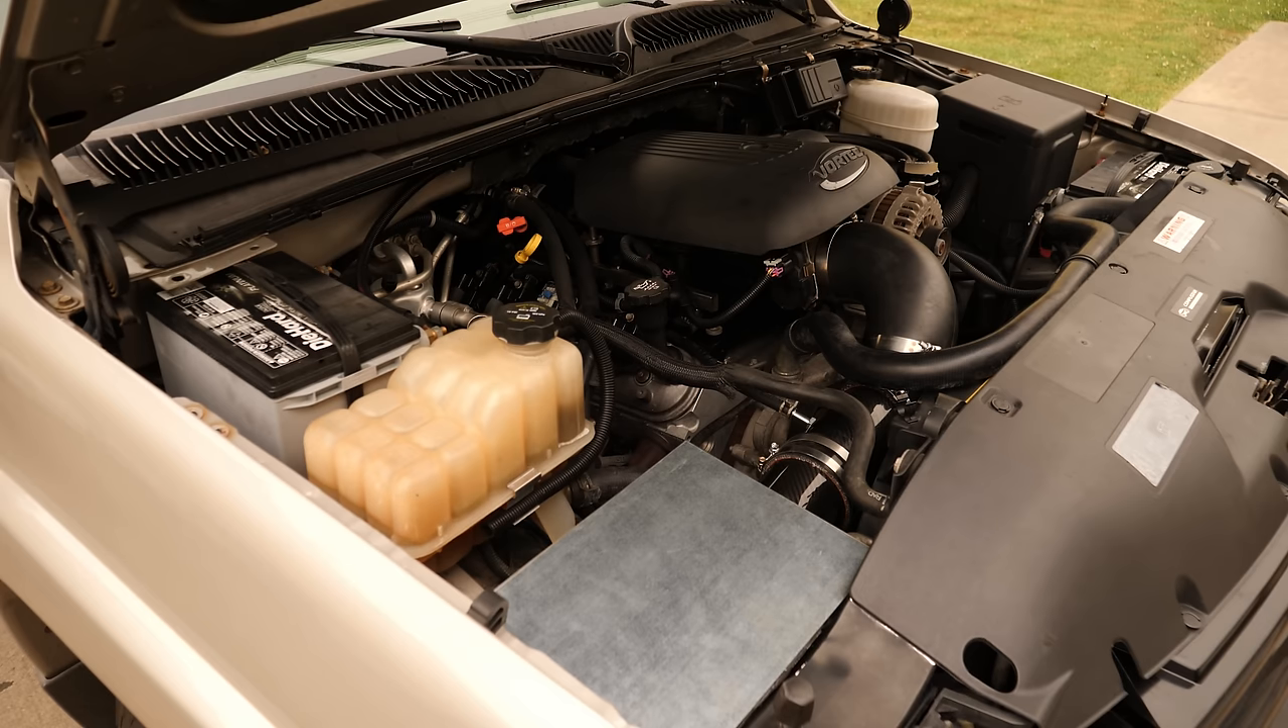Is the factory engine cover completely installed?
Yes.